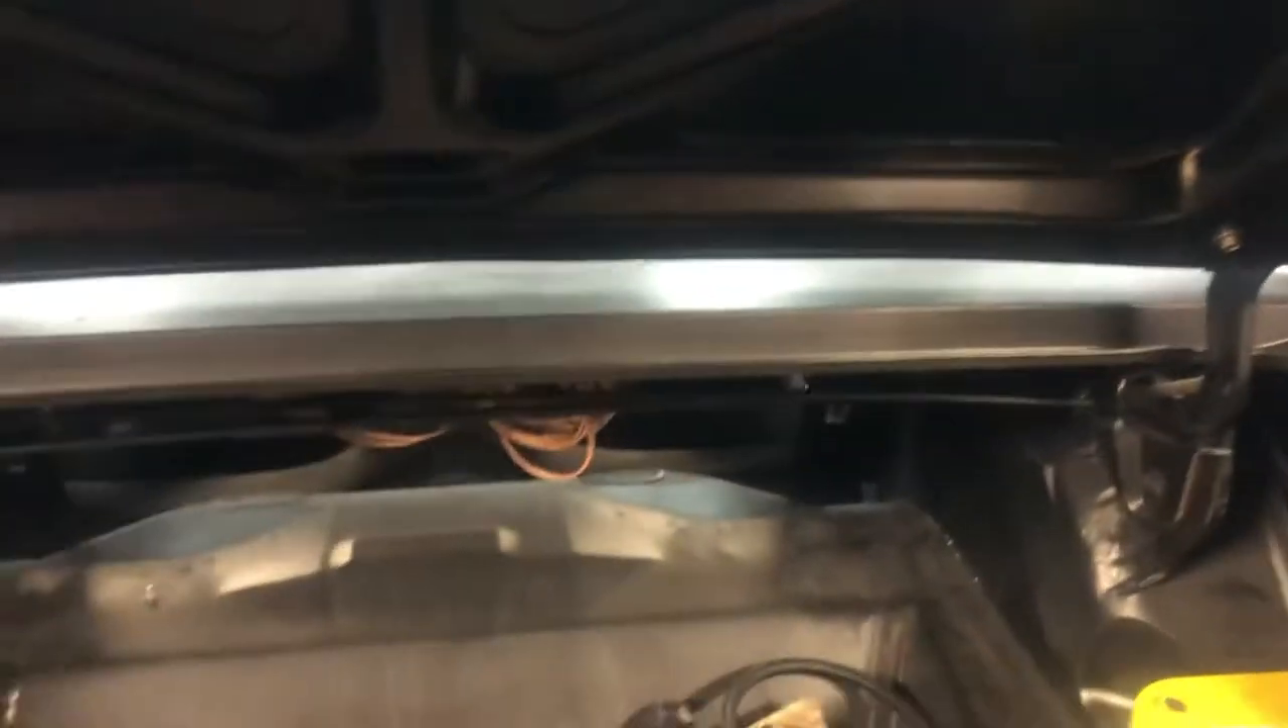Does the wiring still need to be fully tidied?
Yes.